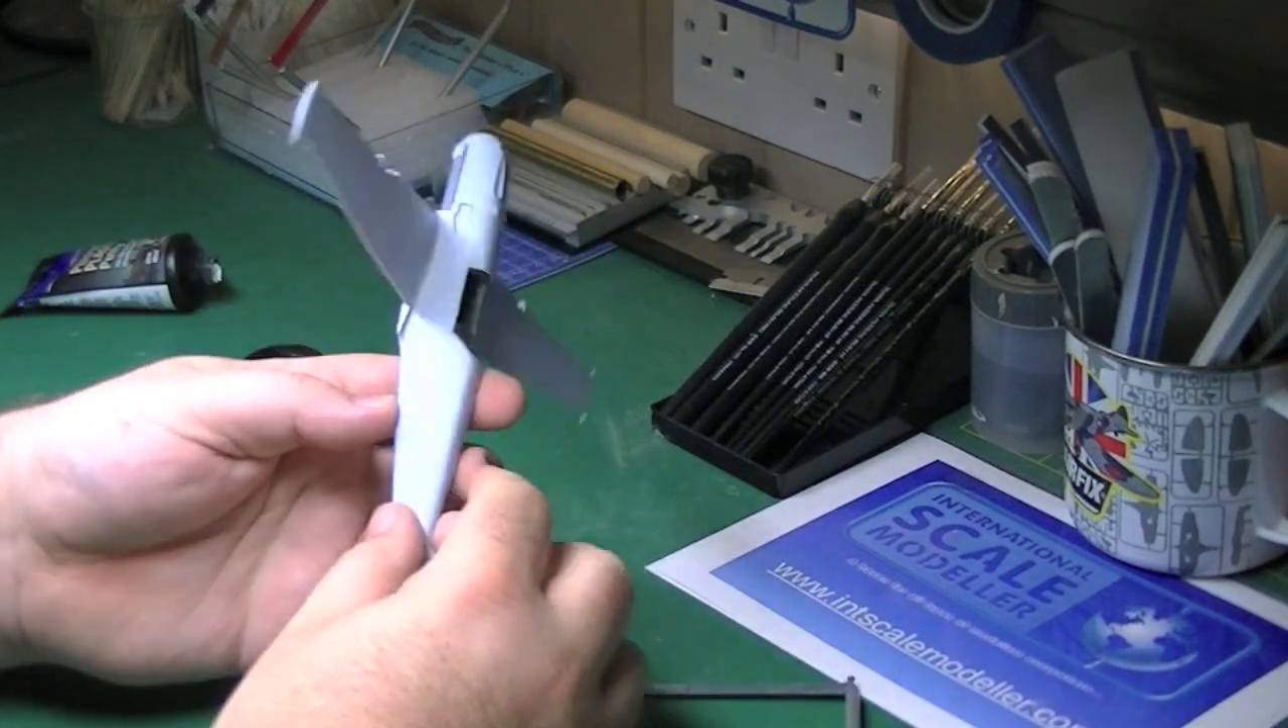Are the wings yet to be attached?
No.